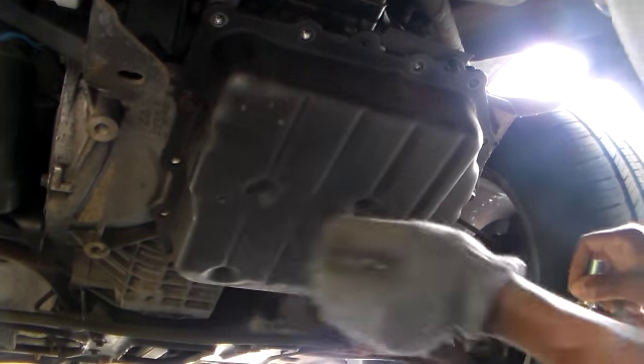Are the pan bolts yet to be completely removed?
Yes.